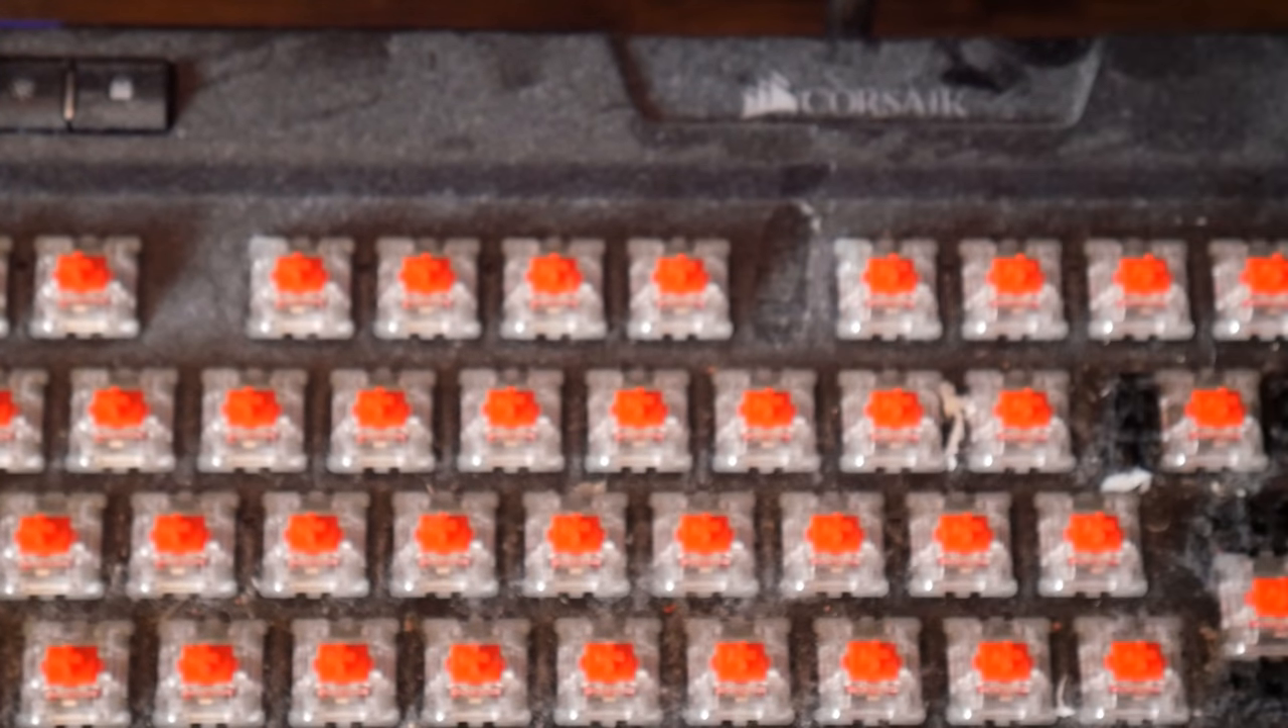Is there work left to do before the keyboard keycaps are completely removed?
No.